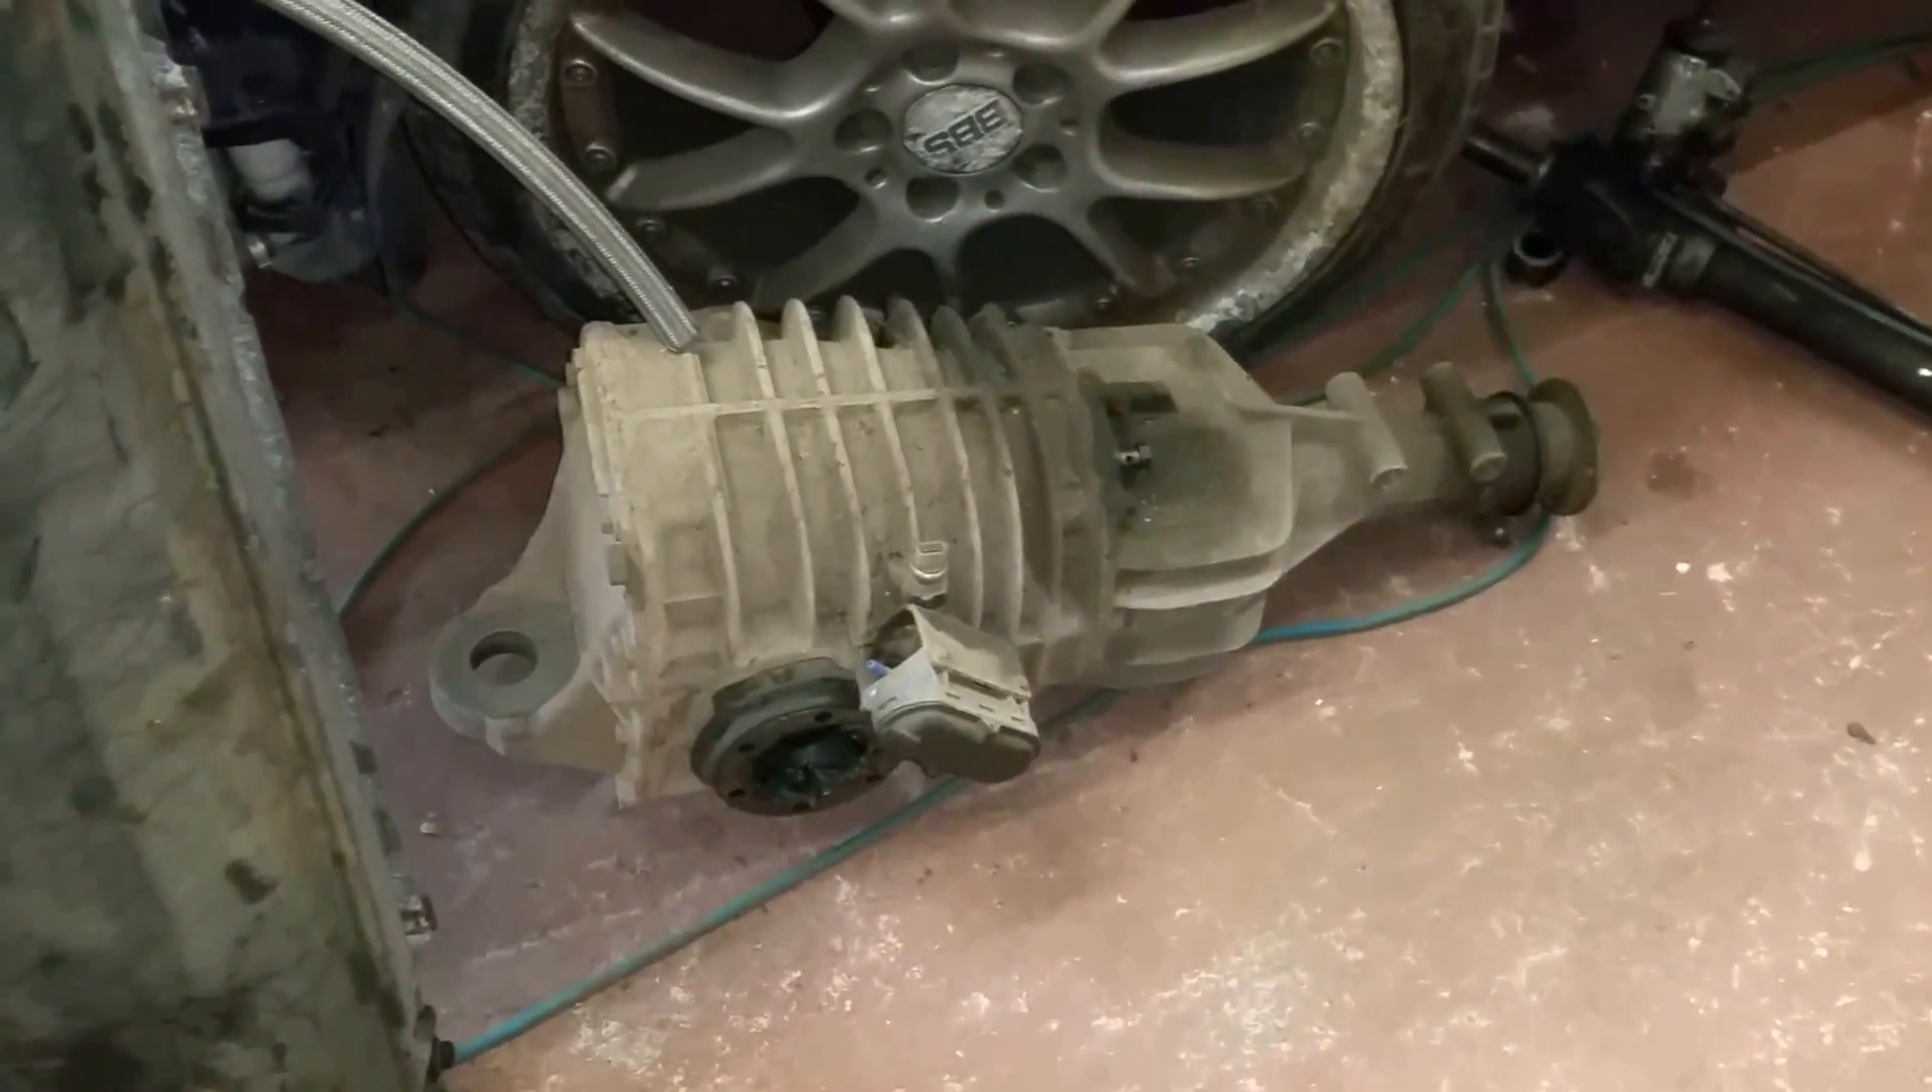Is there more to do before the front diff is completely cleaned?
Yes.